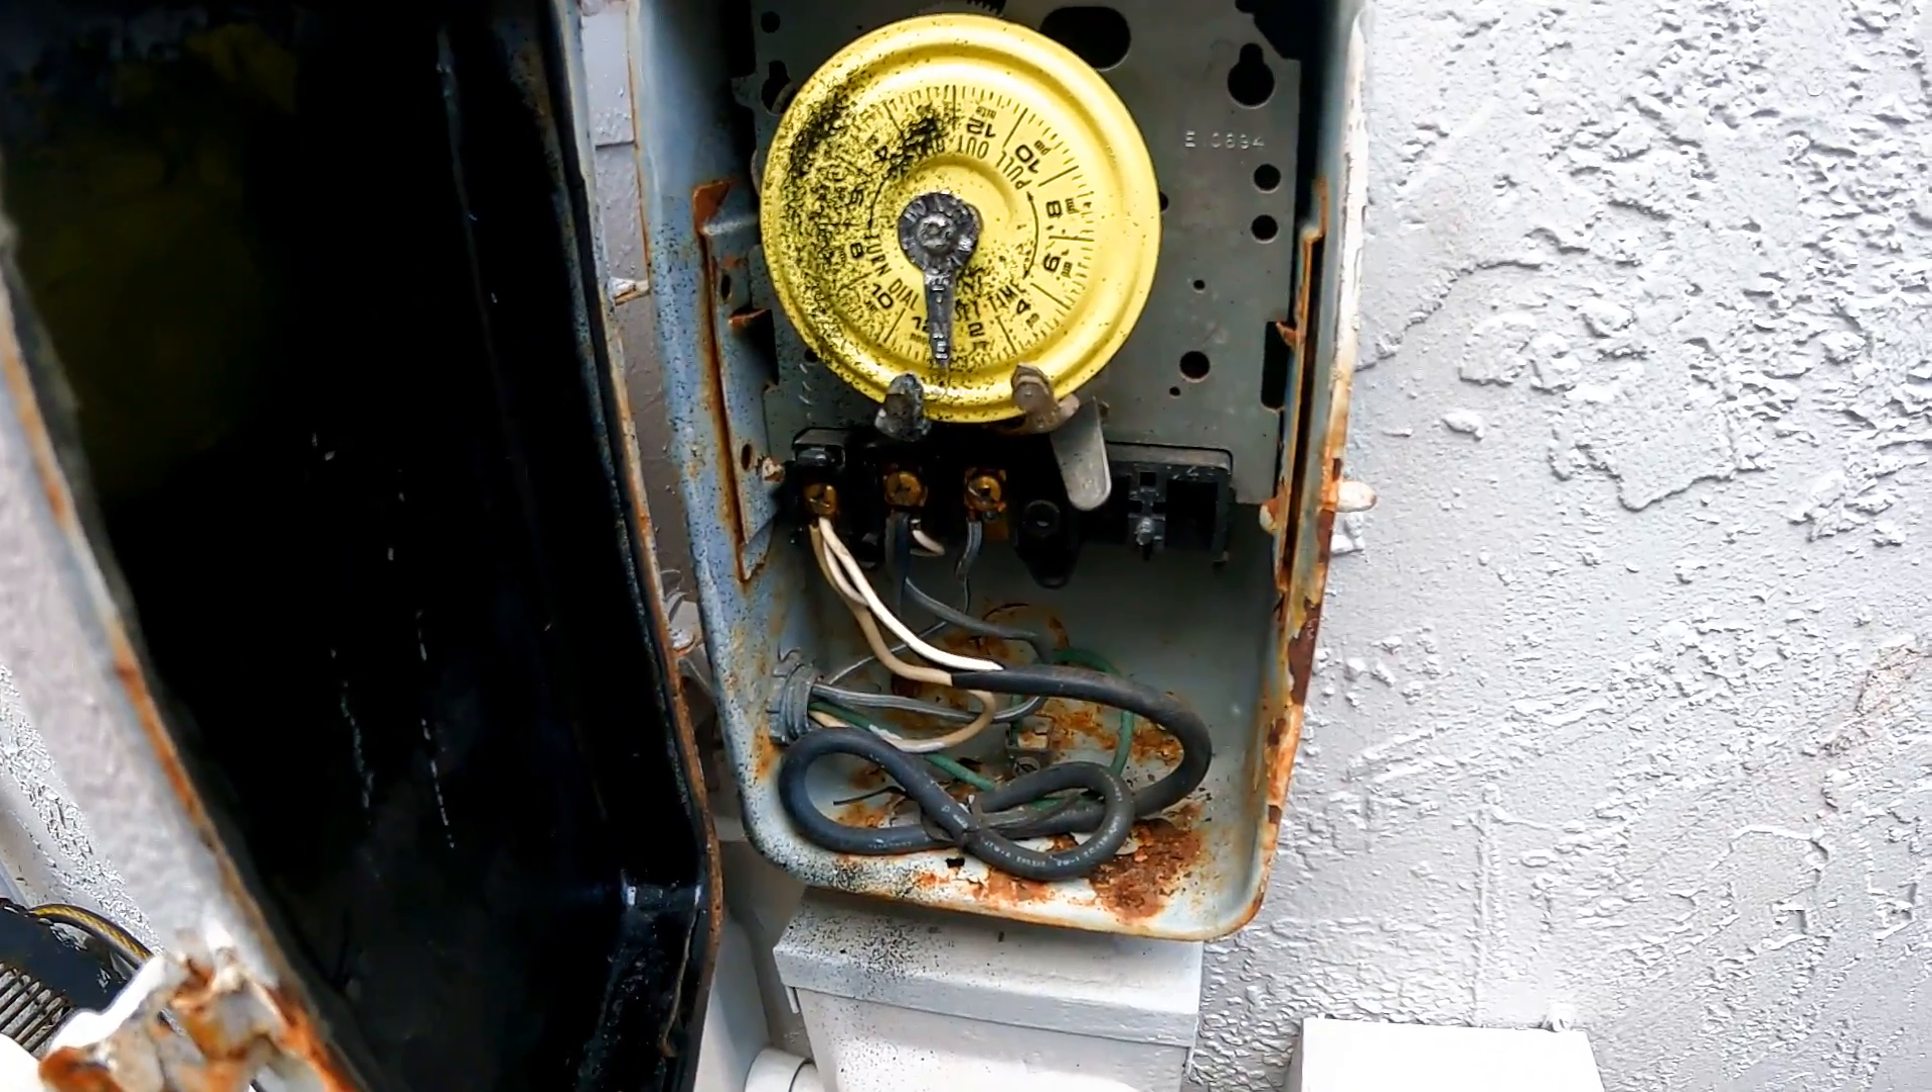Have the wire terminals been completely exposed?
Yes.